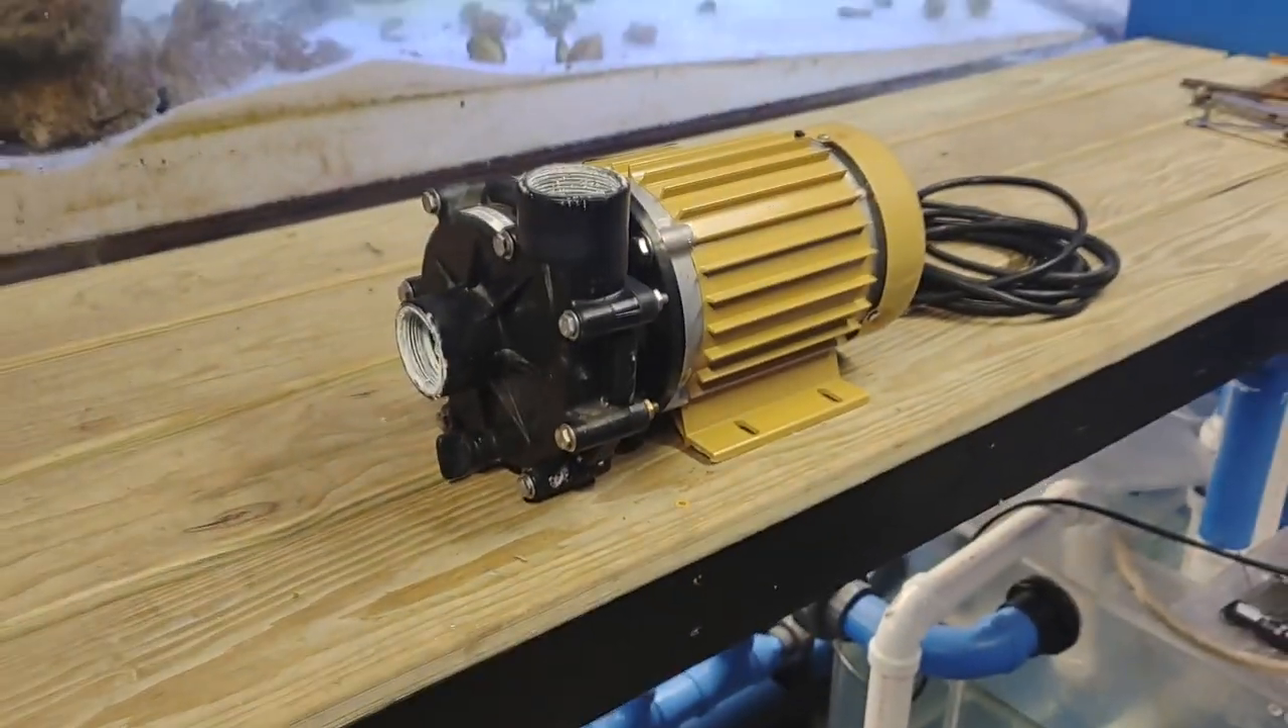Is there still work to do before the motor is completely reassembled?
No.